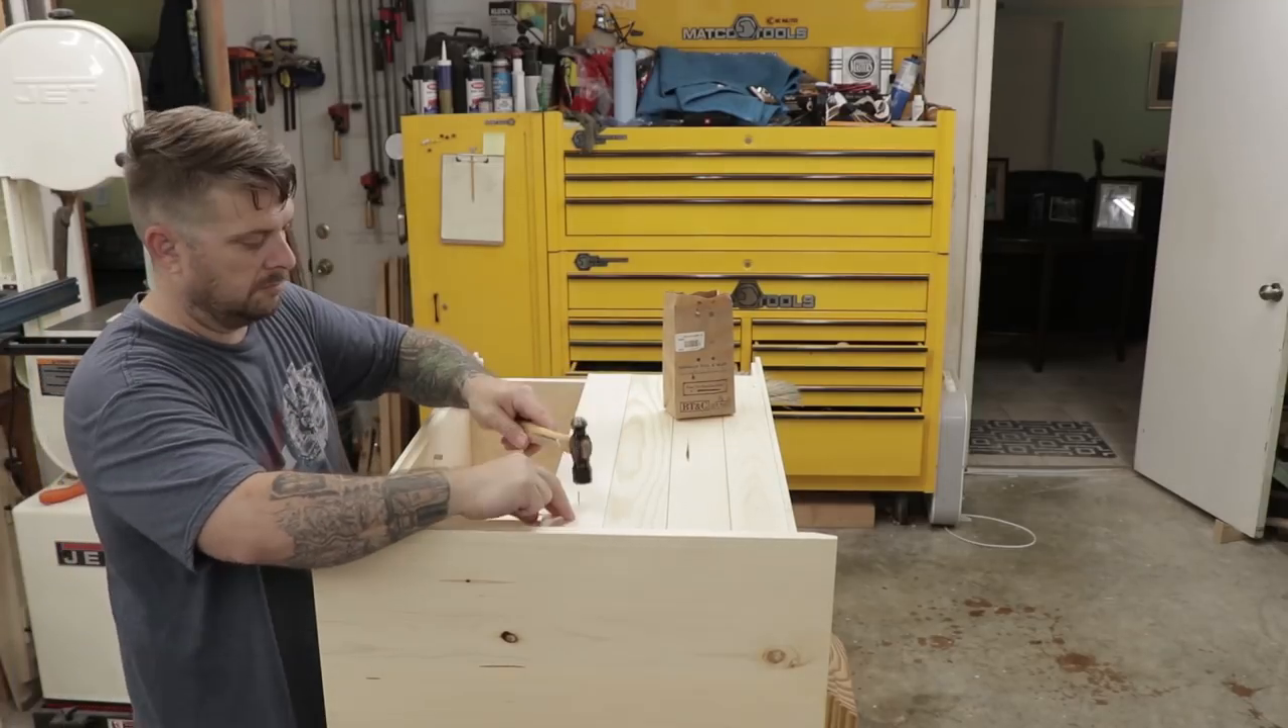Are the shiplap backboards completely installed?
No.